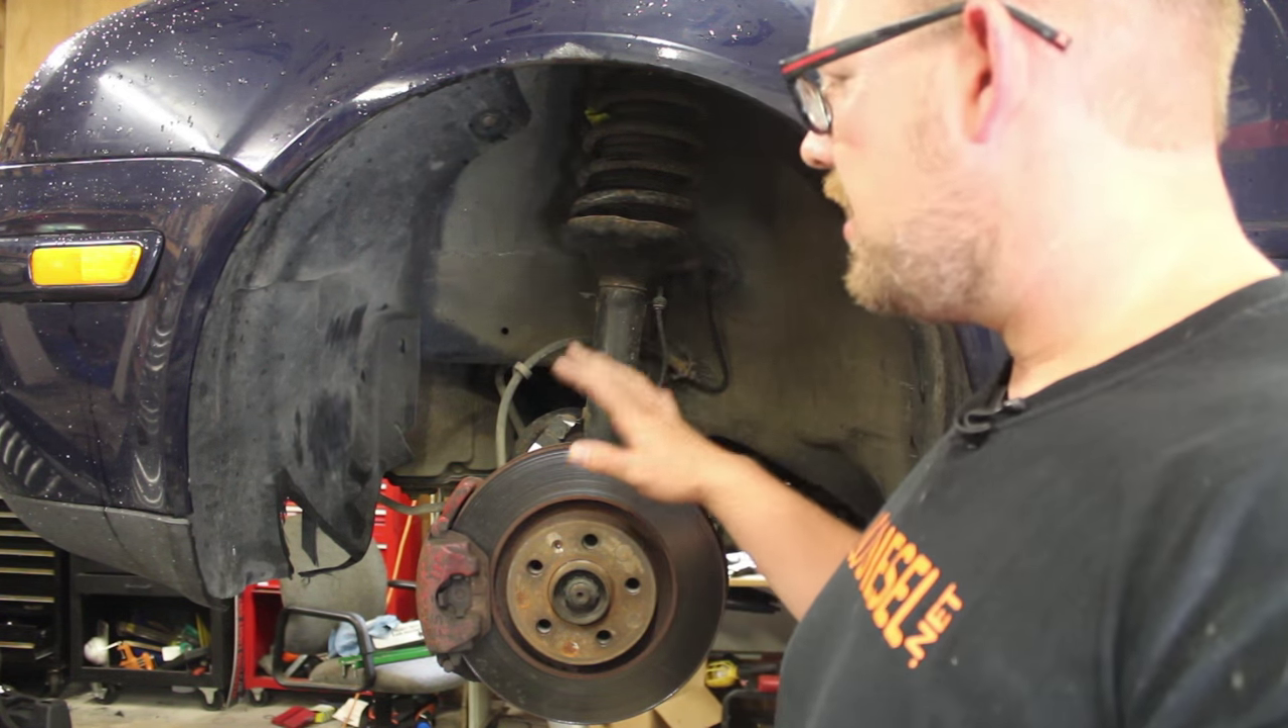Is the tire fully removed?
Yes.